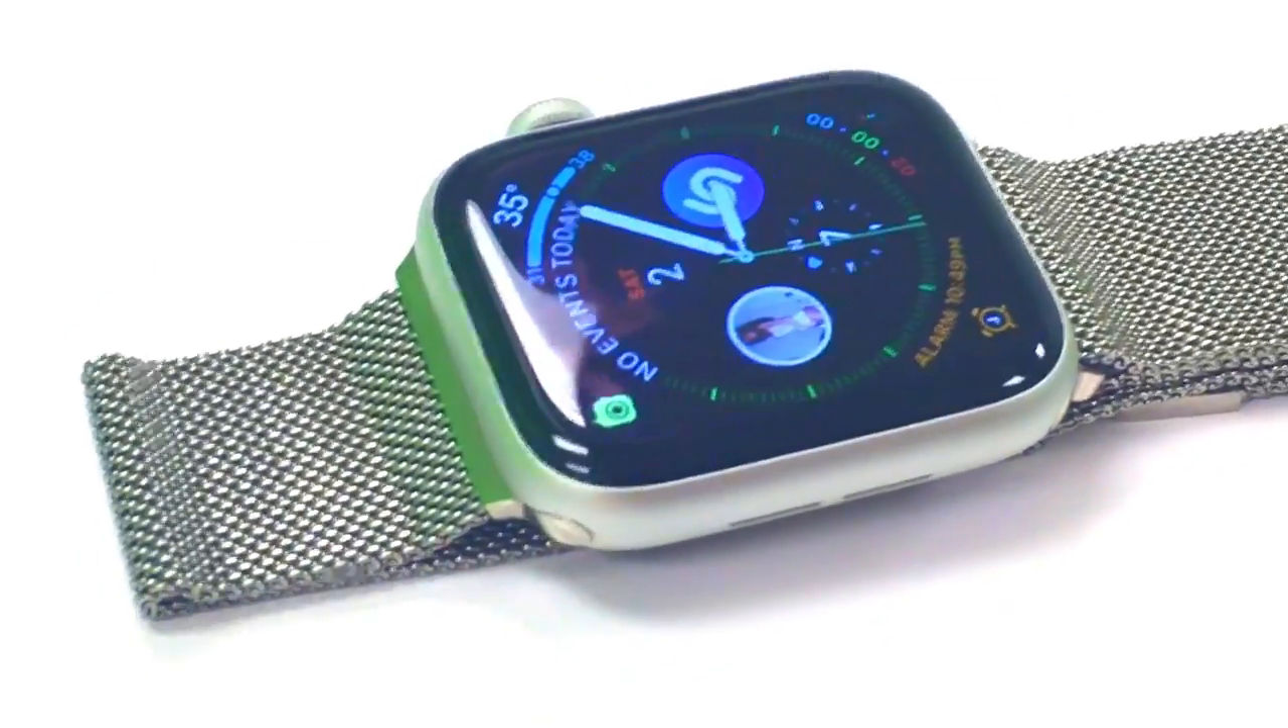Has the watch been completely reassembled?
Yes.